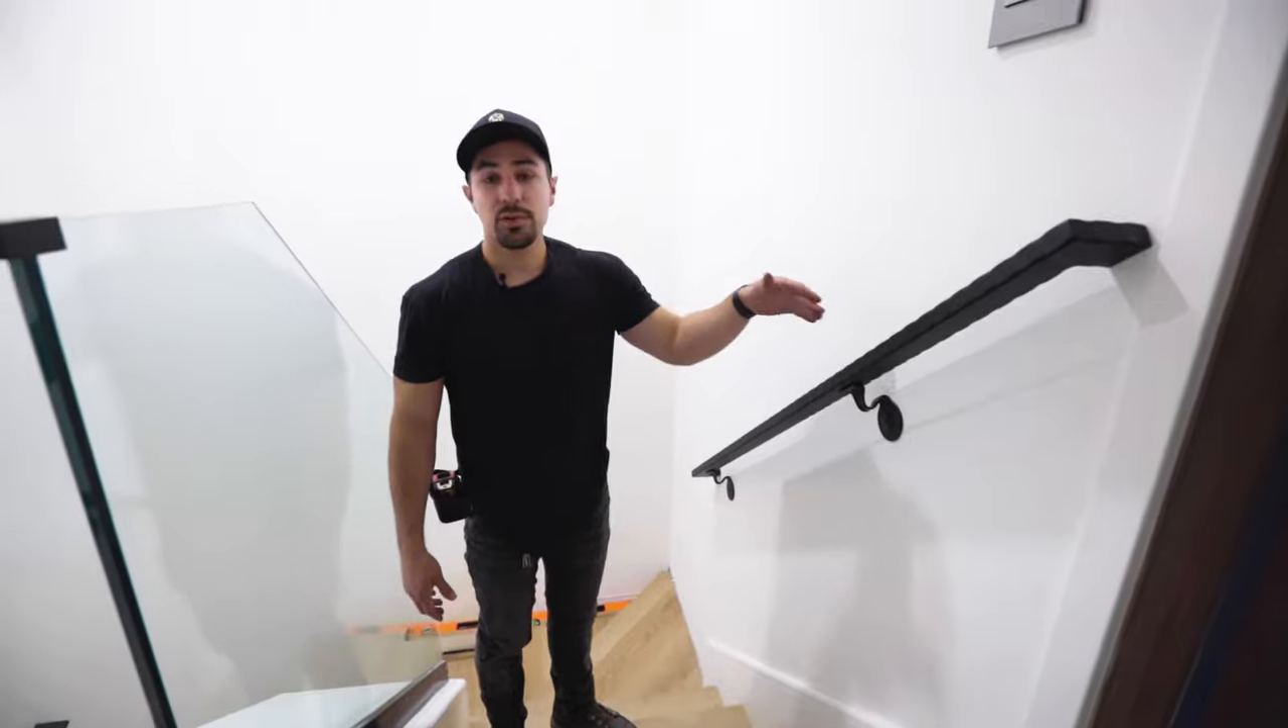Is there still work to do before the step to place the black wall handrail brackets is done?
No.